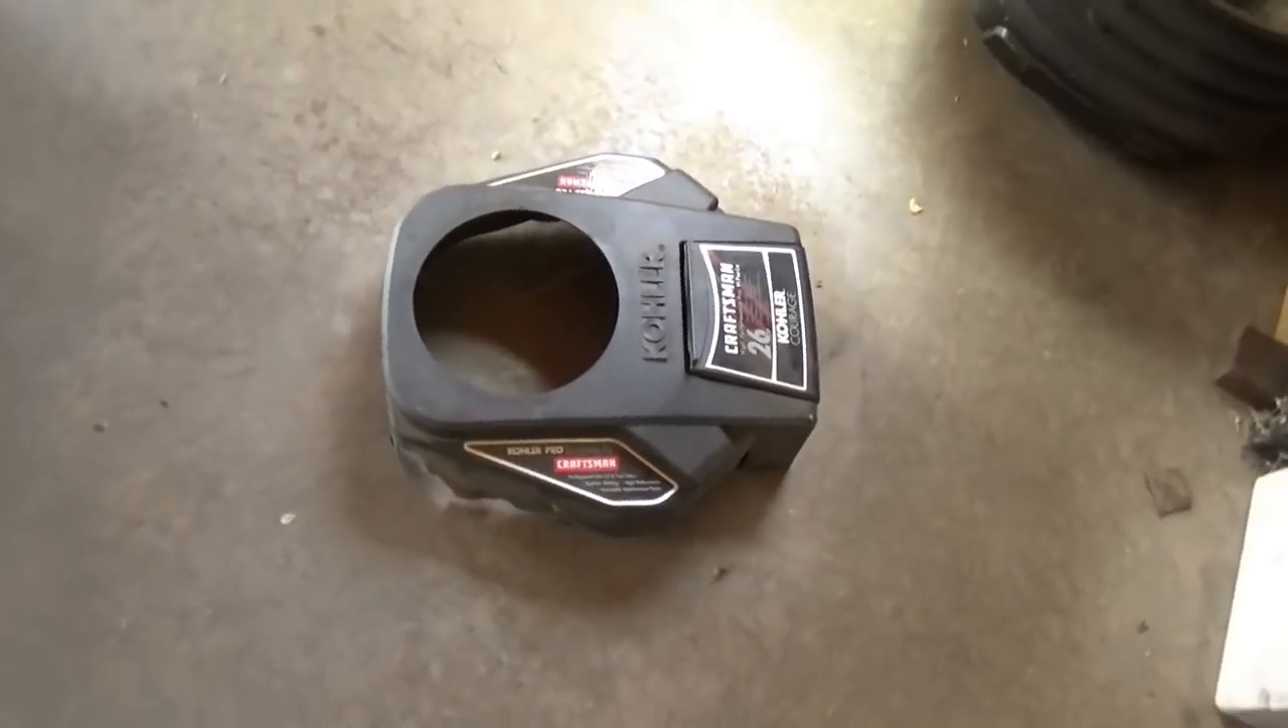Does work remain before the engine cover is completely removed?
No.